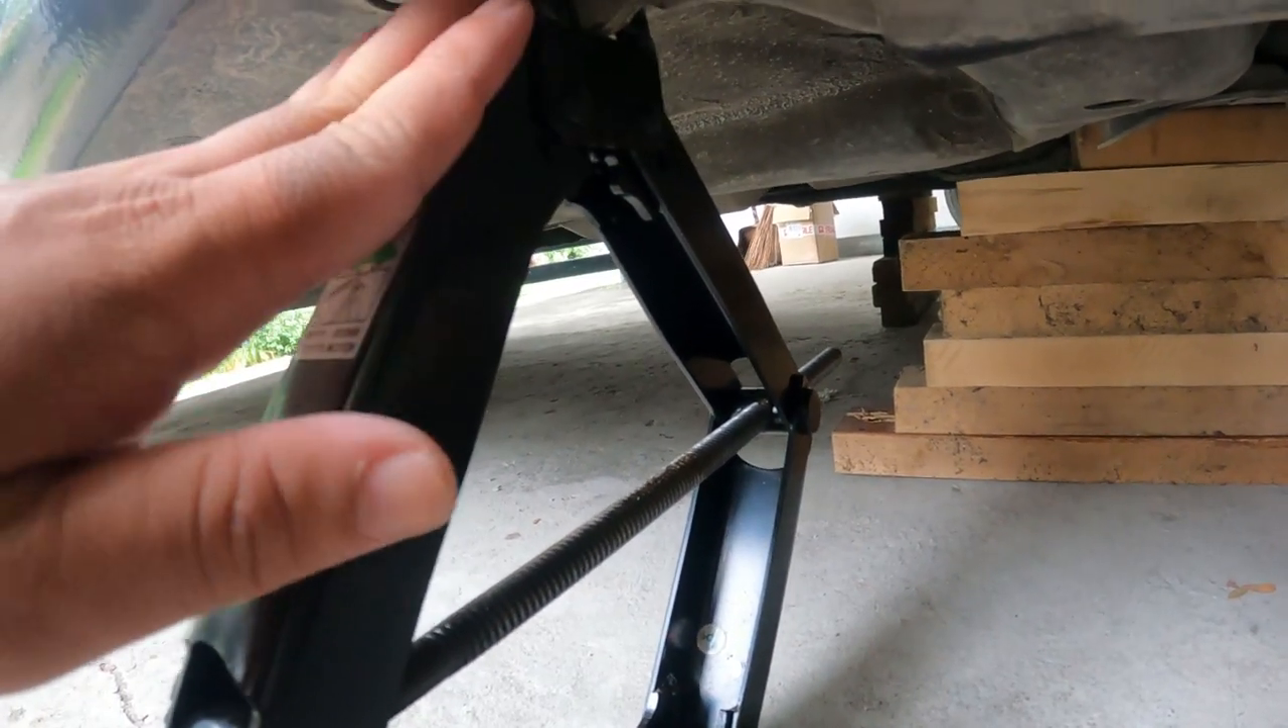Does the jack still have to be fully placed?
No.